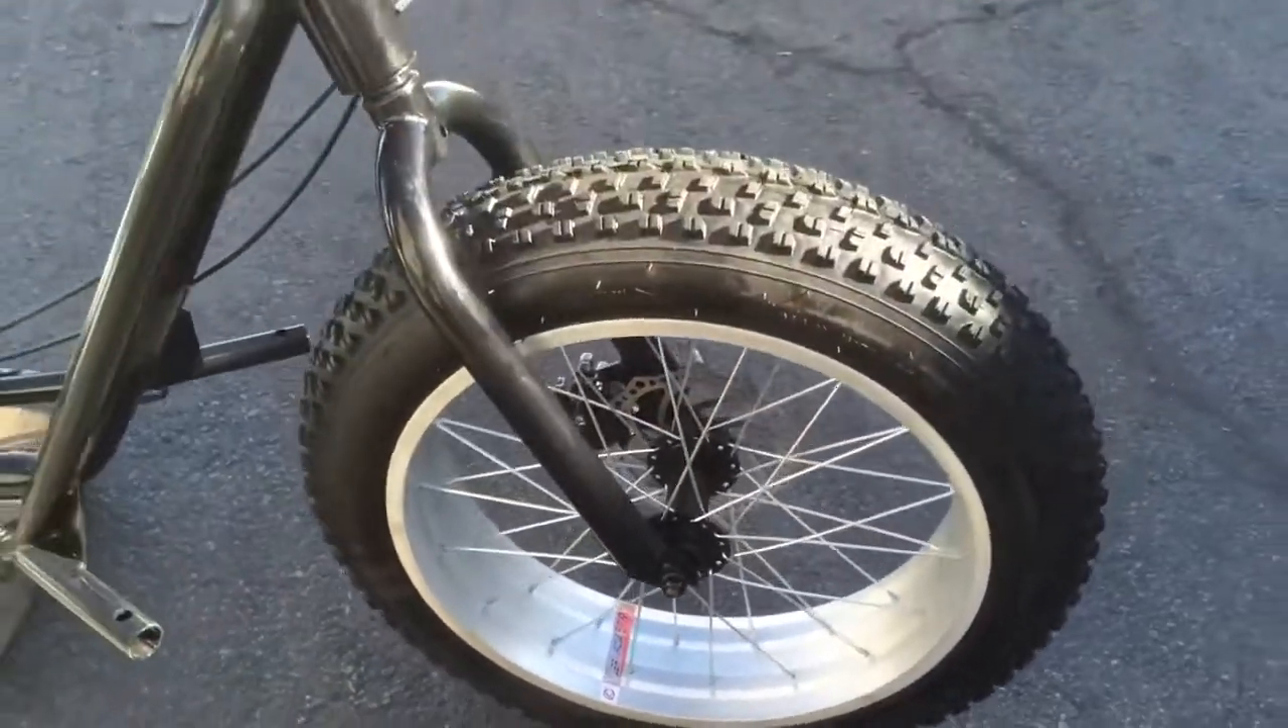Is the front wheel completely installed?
Yes.